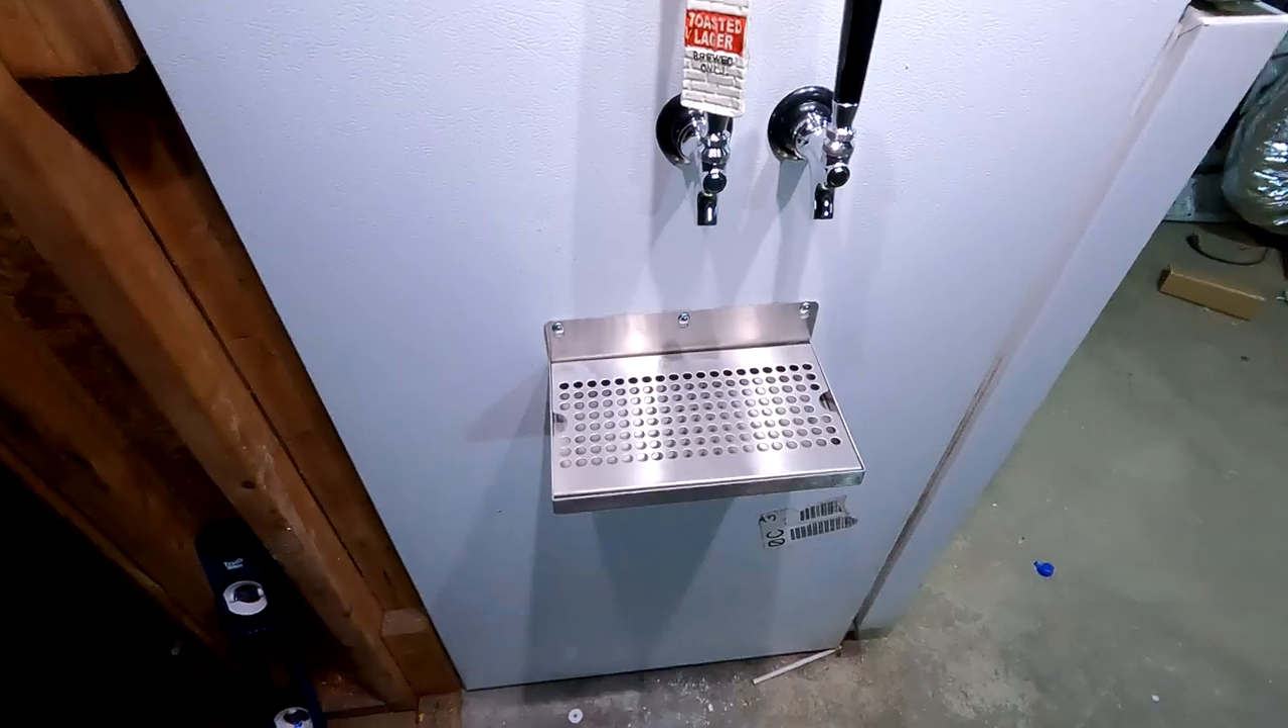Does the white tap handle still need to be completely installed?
No.